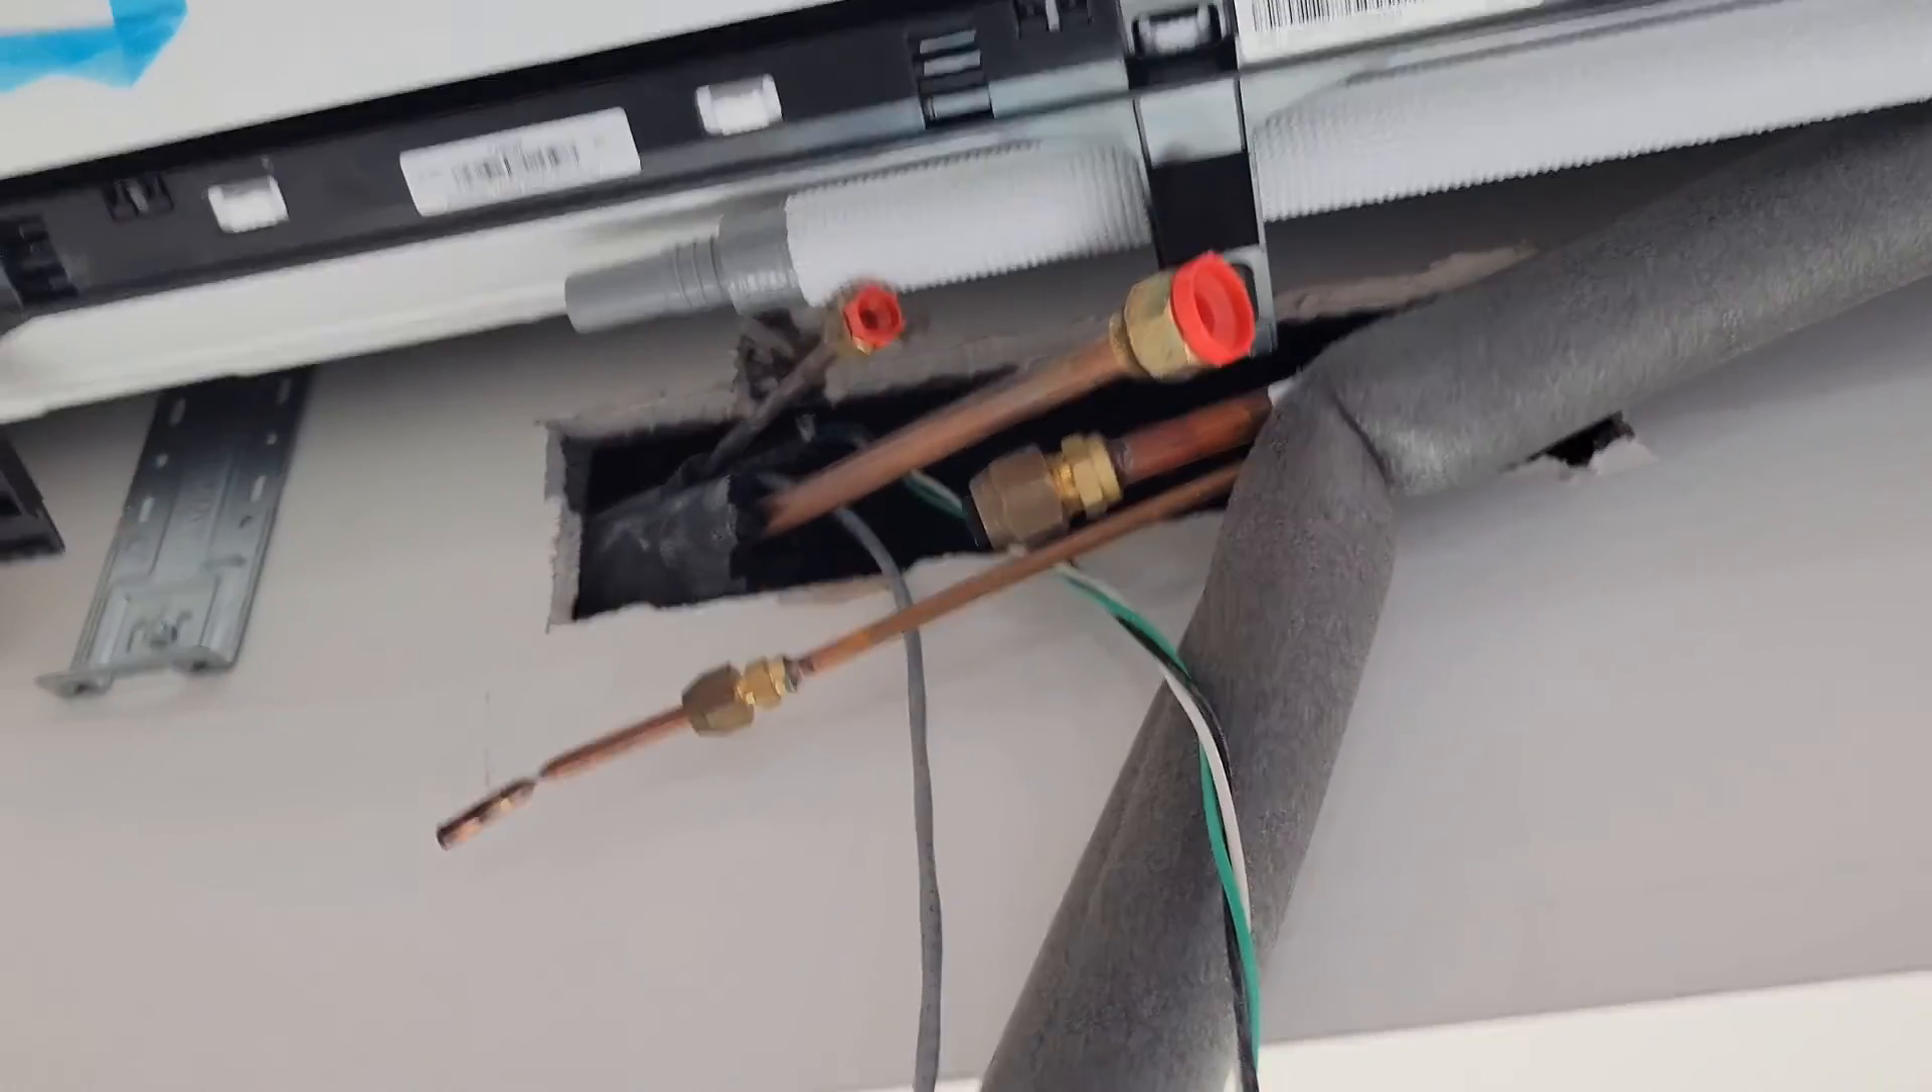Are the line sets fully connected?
No.